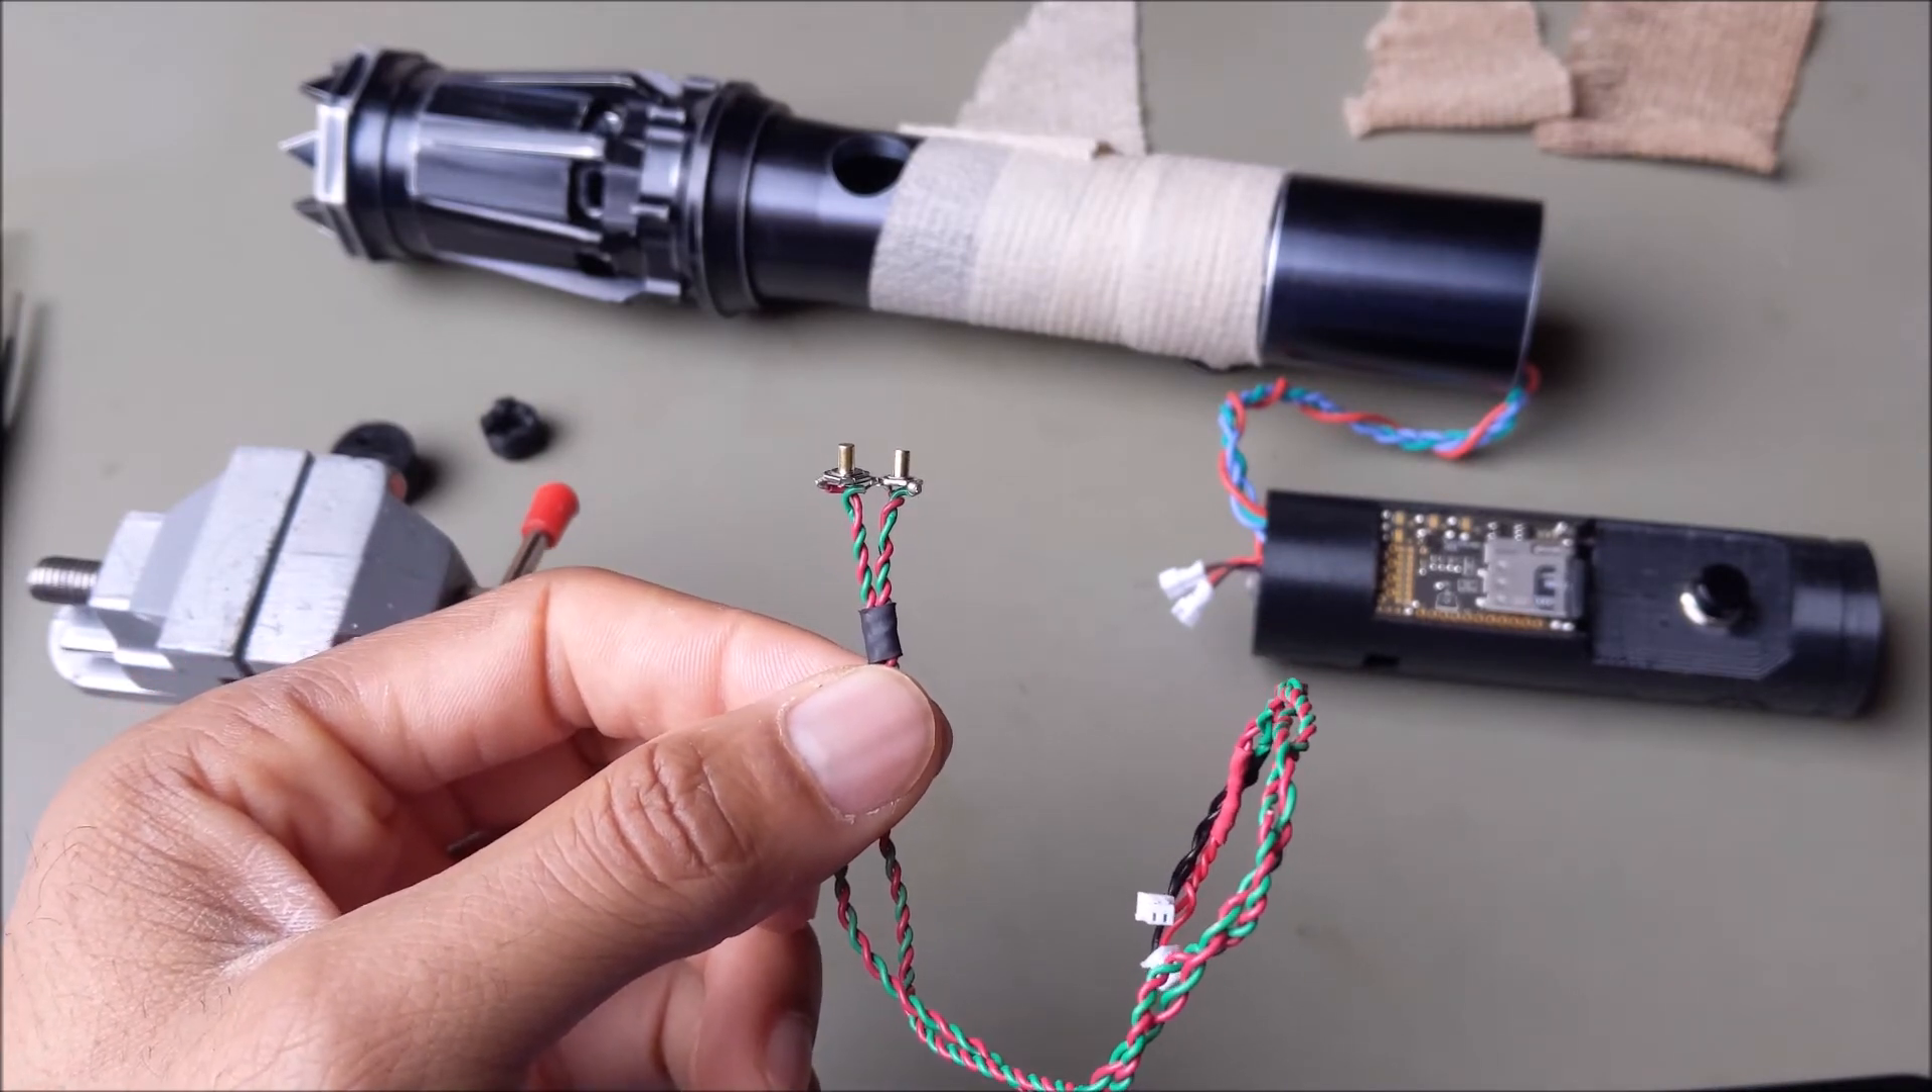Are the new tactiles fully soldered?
Yes.